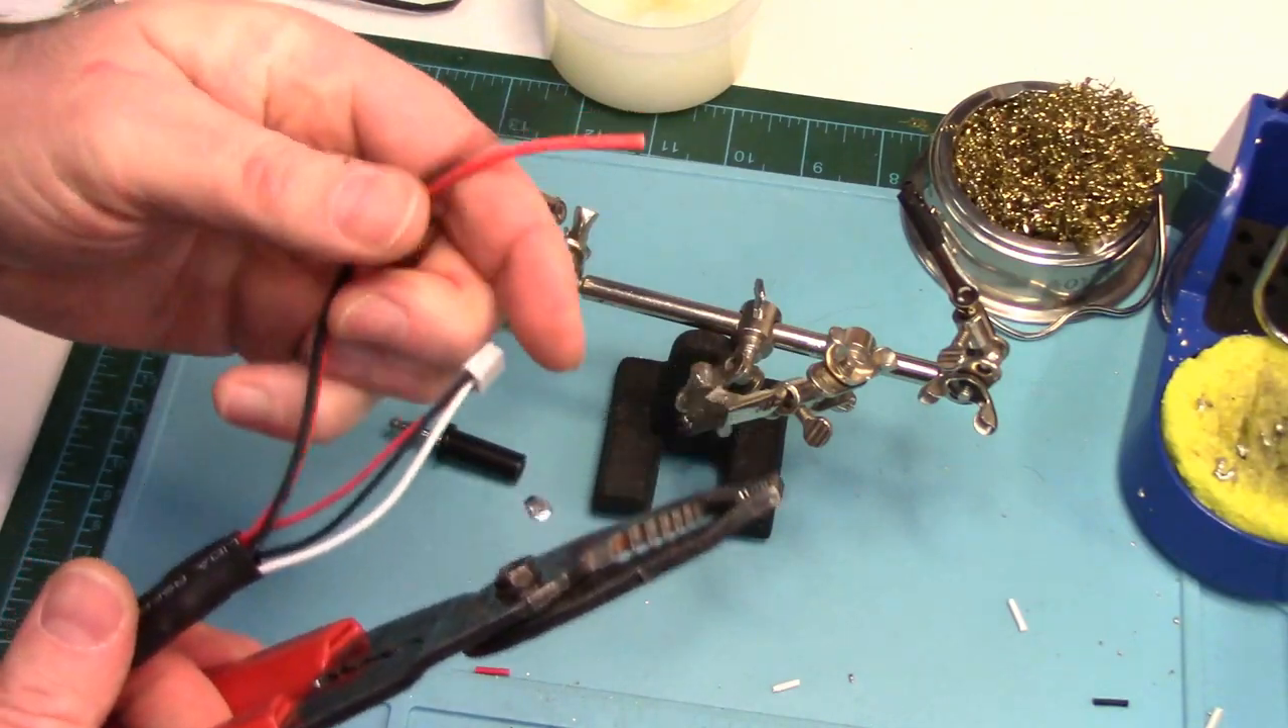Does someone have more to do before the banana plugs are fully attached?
Yes.